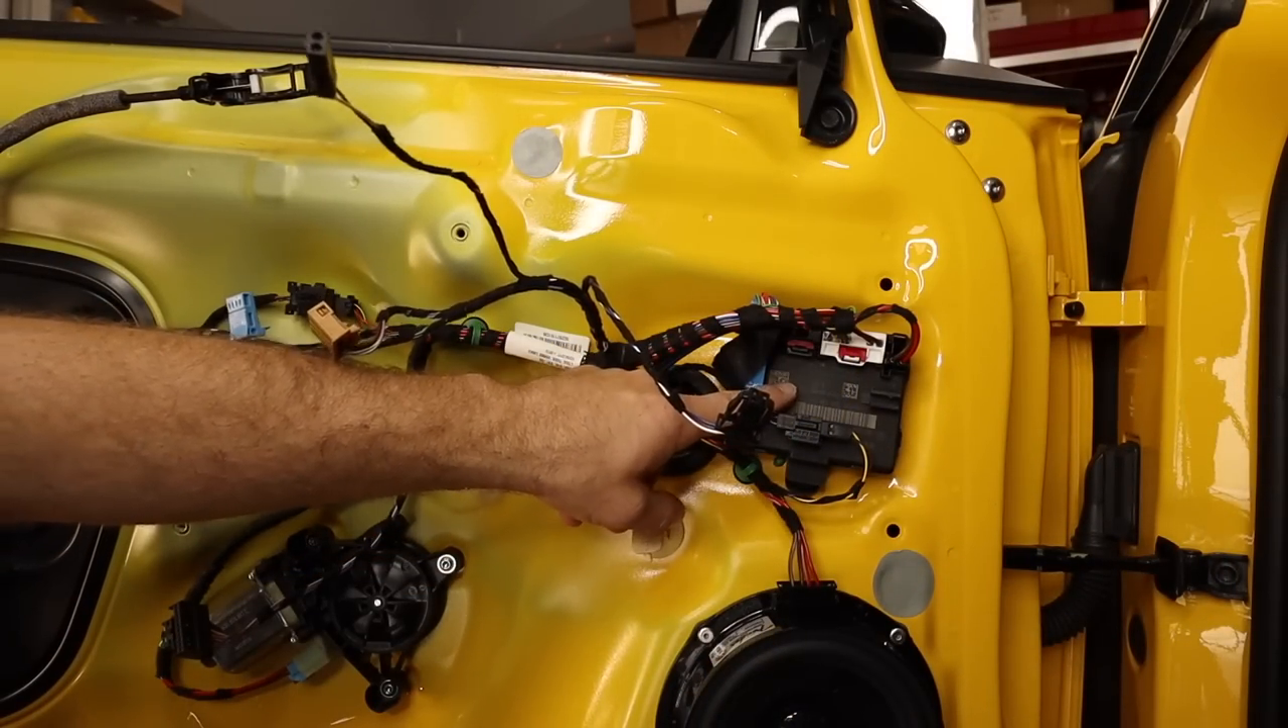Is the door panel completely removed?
Yes.